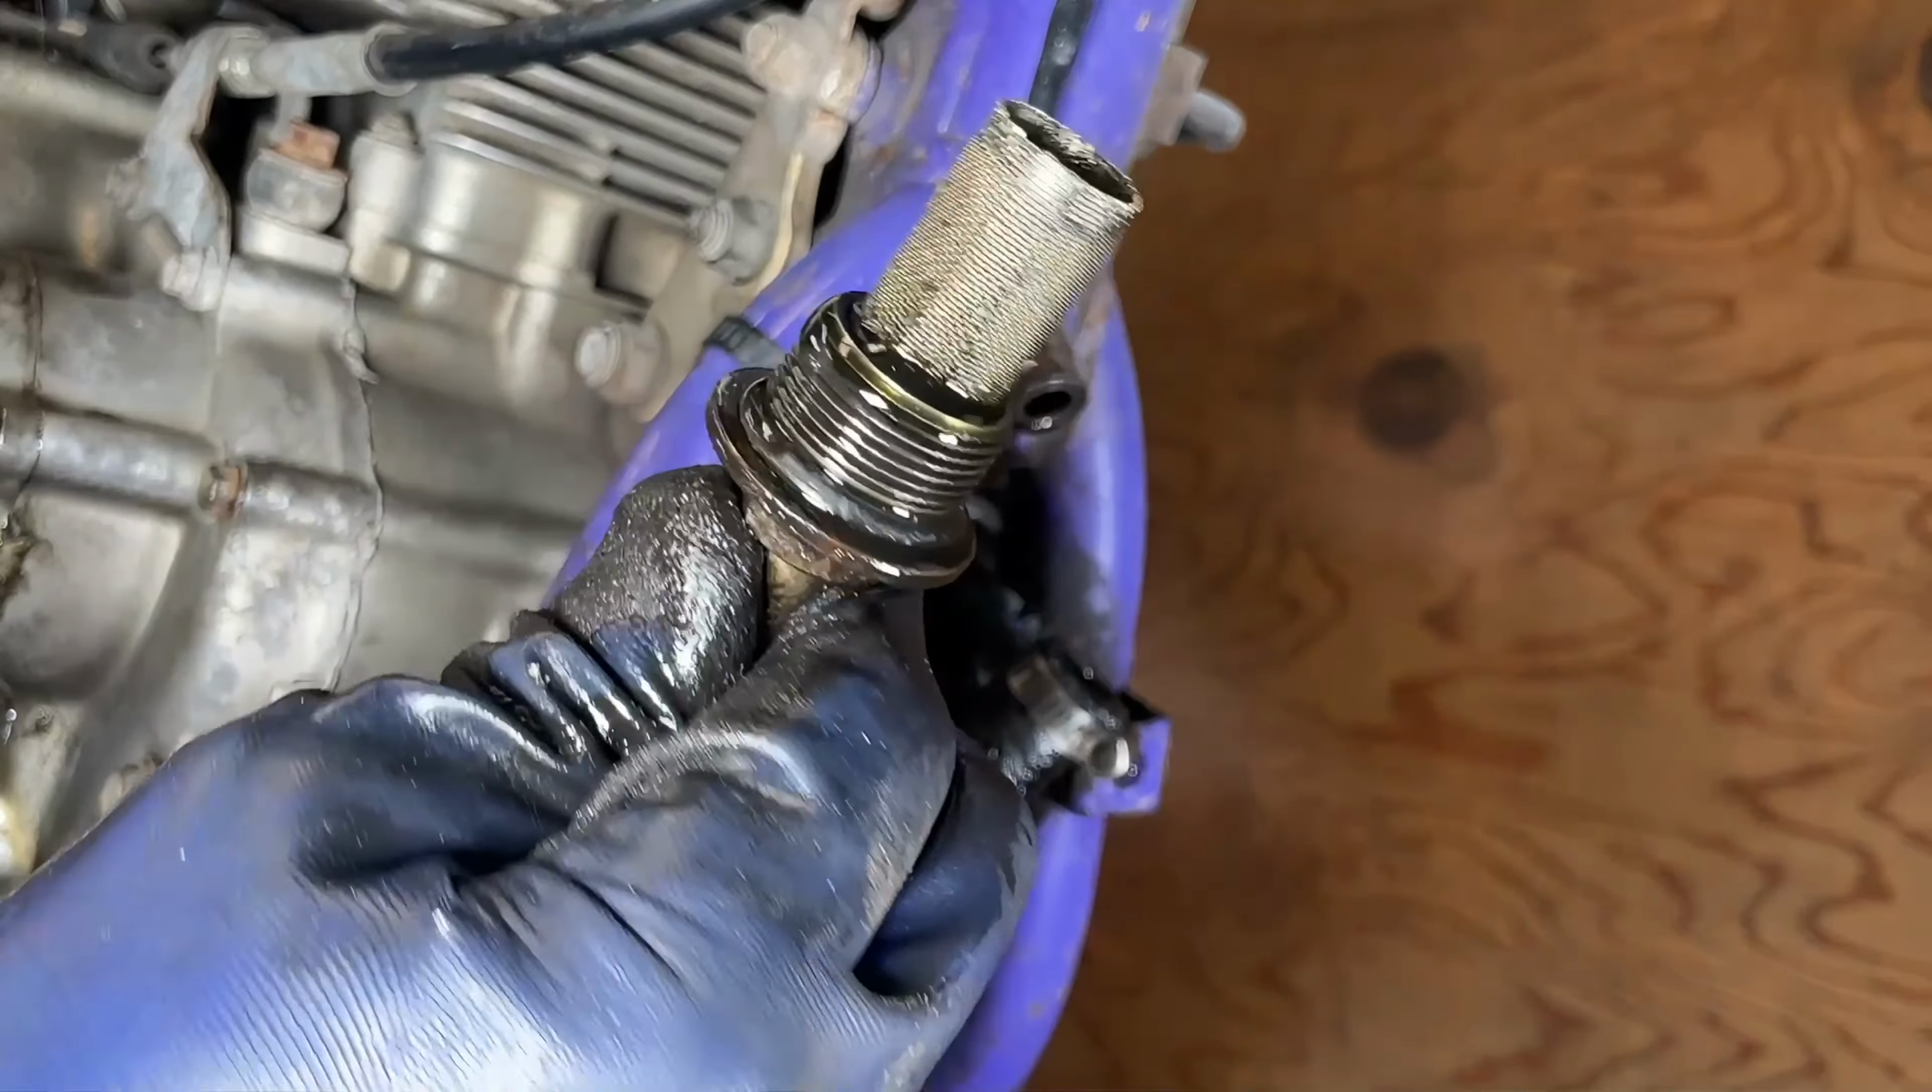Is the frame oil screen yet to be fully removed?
No.